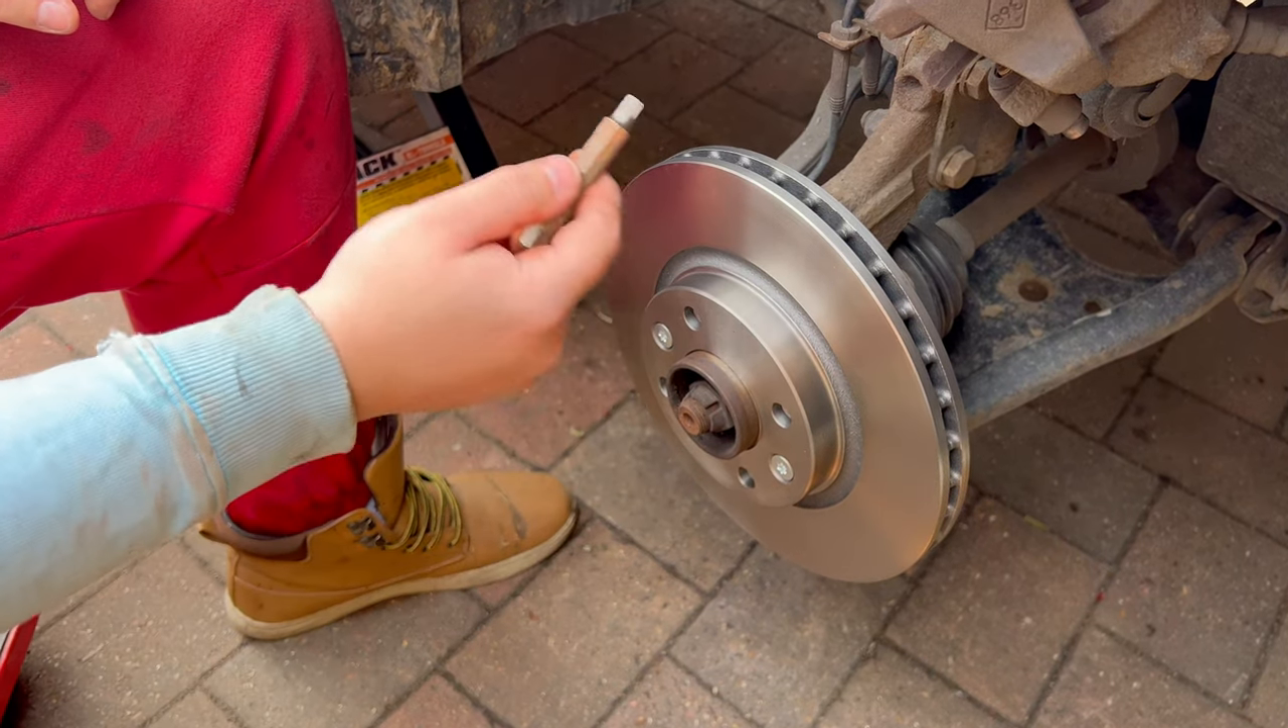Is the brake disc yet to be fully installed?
No.